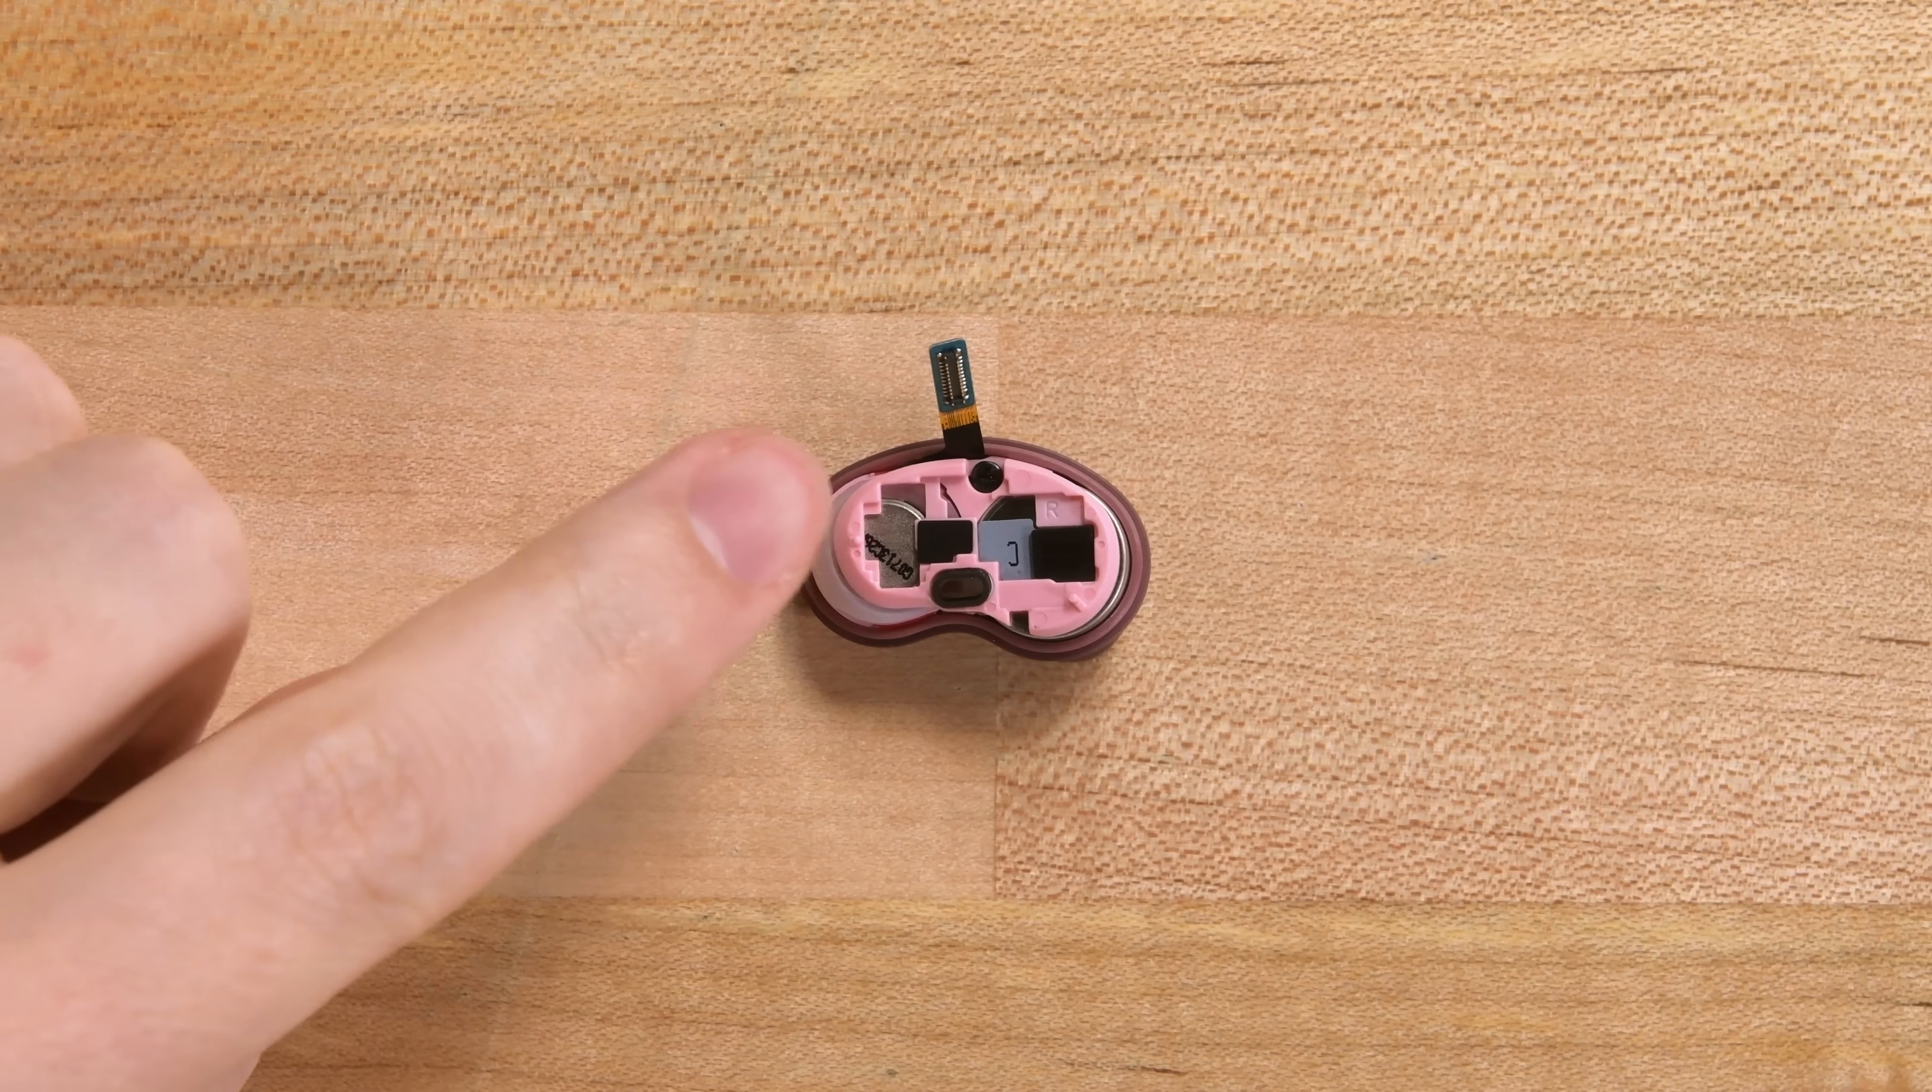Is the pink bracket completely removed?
No.